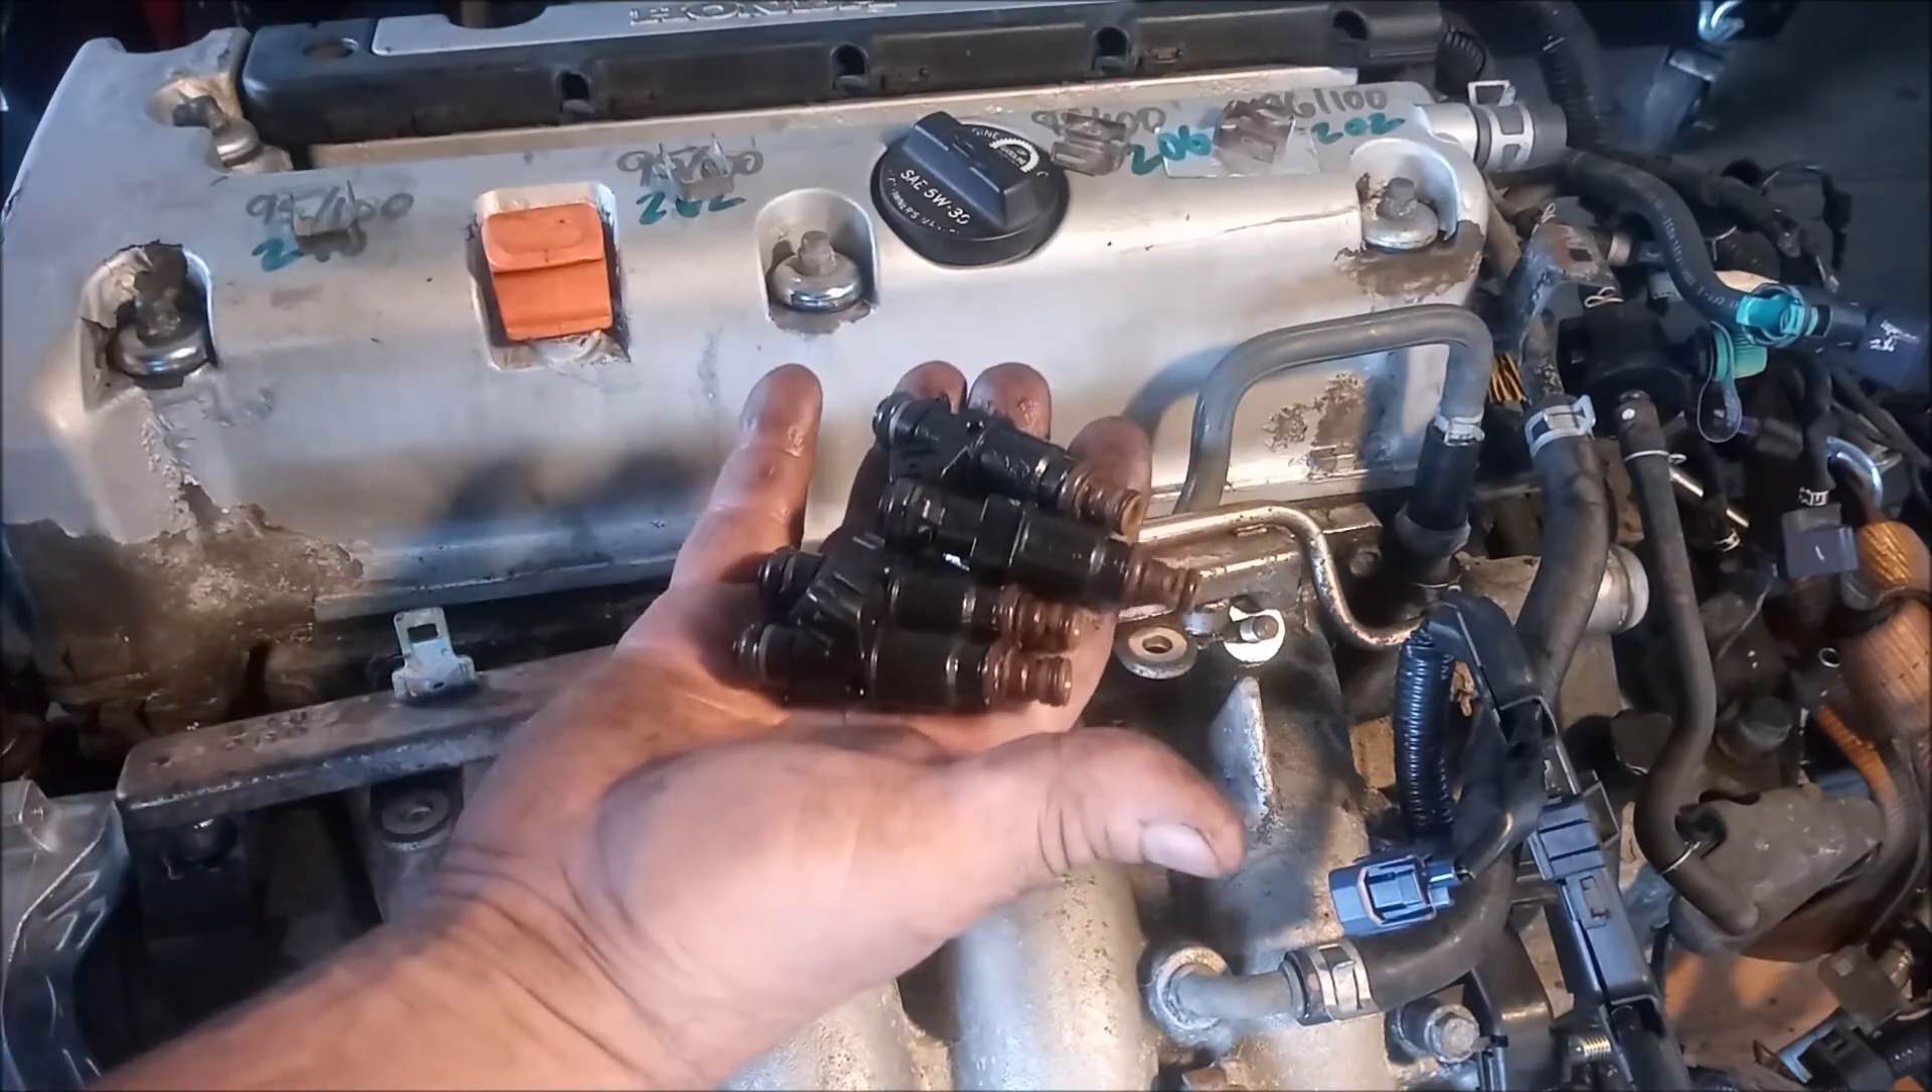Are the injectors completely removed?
Yes.